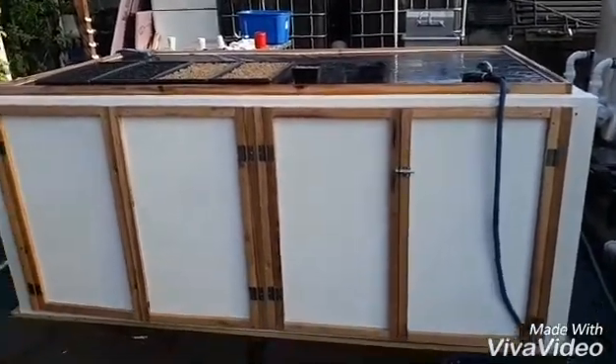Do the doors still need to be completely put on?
No.